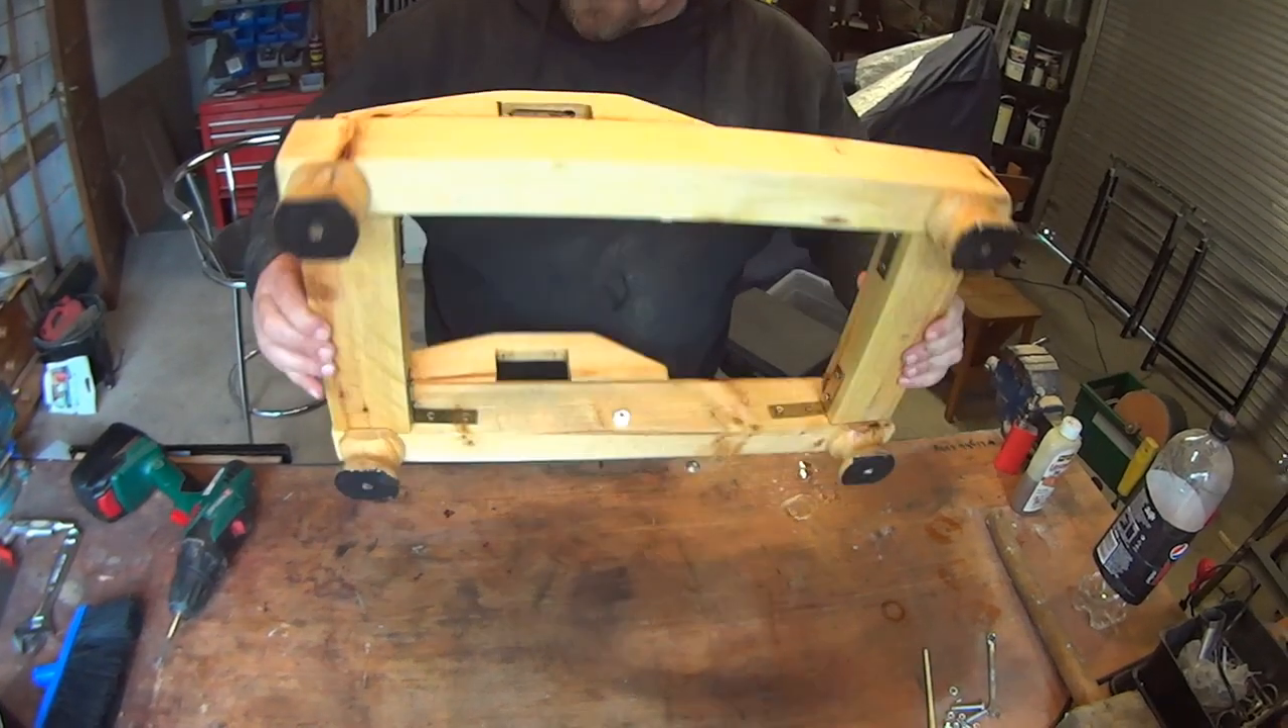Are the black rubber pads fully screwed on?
Yes.